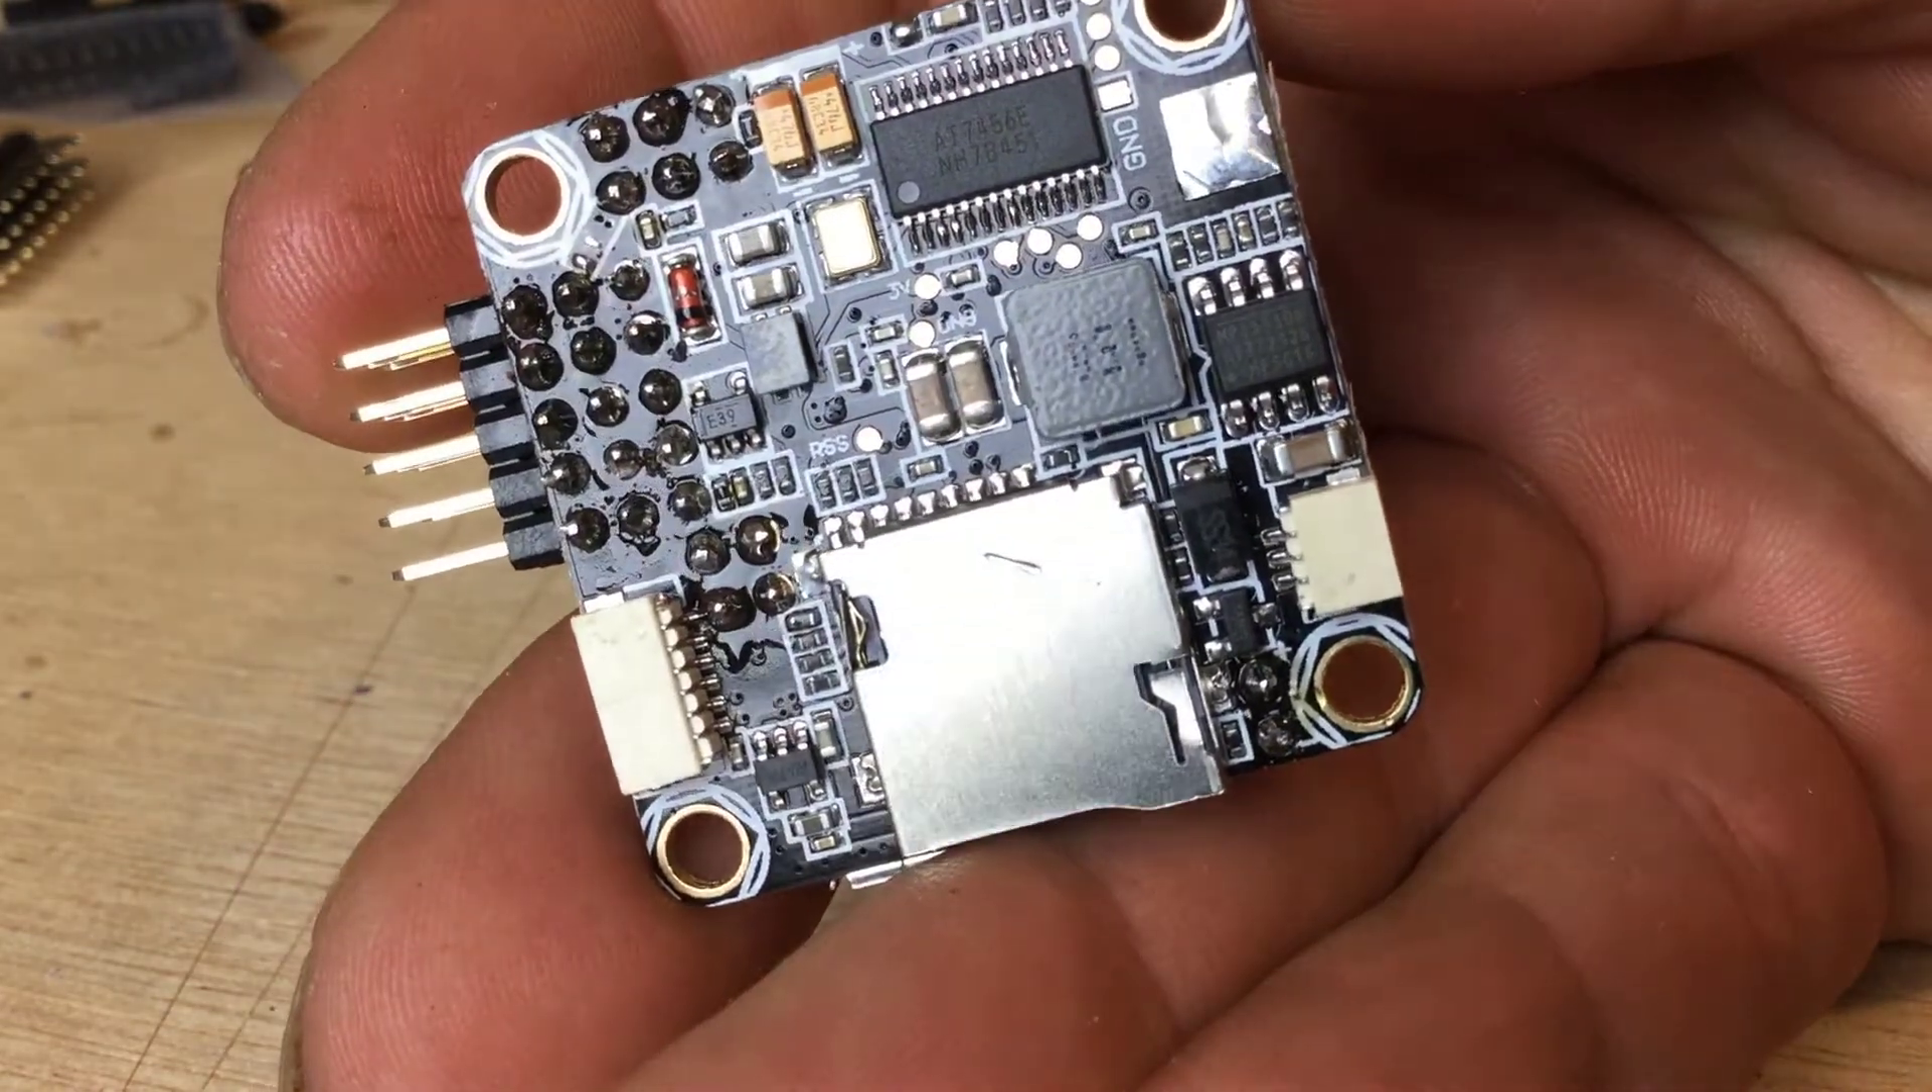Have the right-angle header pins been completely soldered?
Yes.